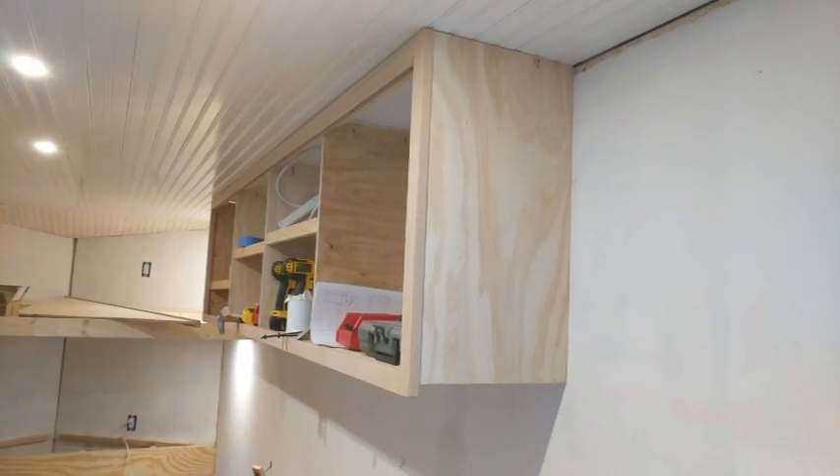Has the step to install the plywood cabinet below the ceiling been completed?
Yes.